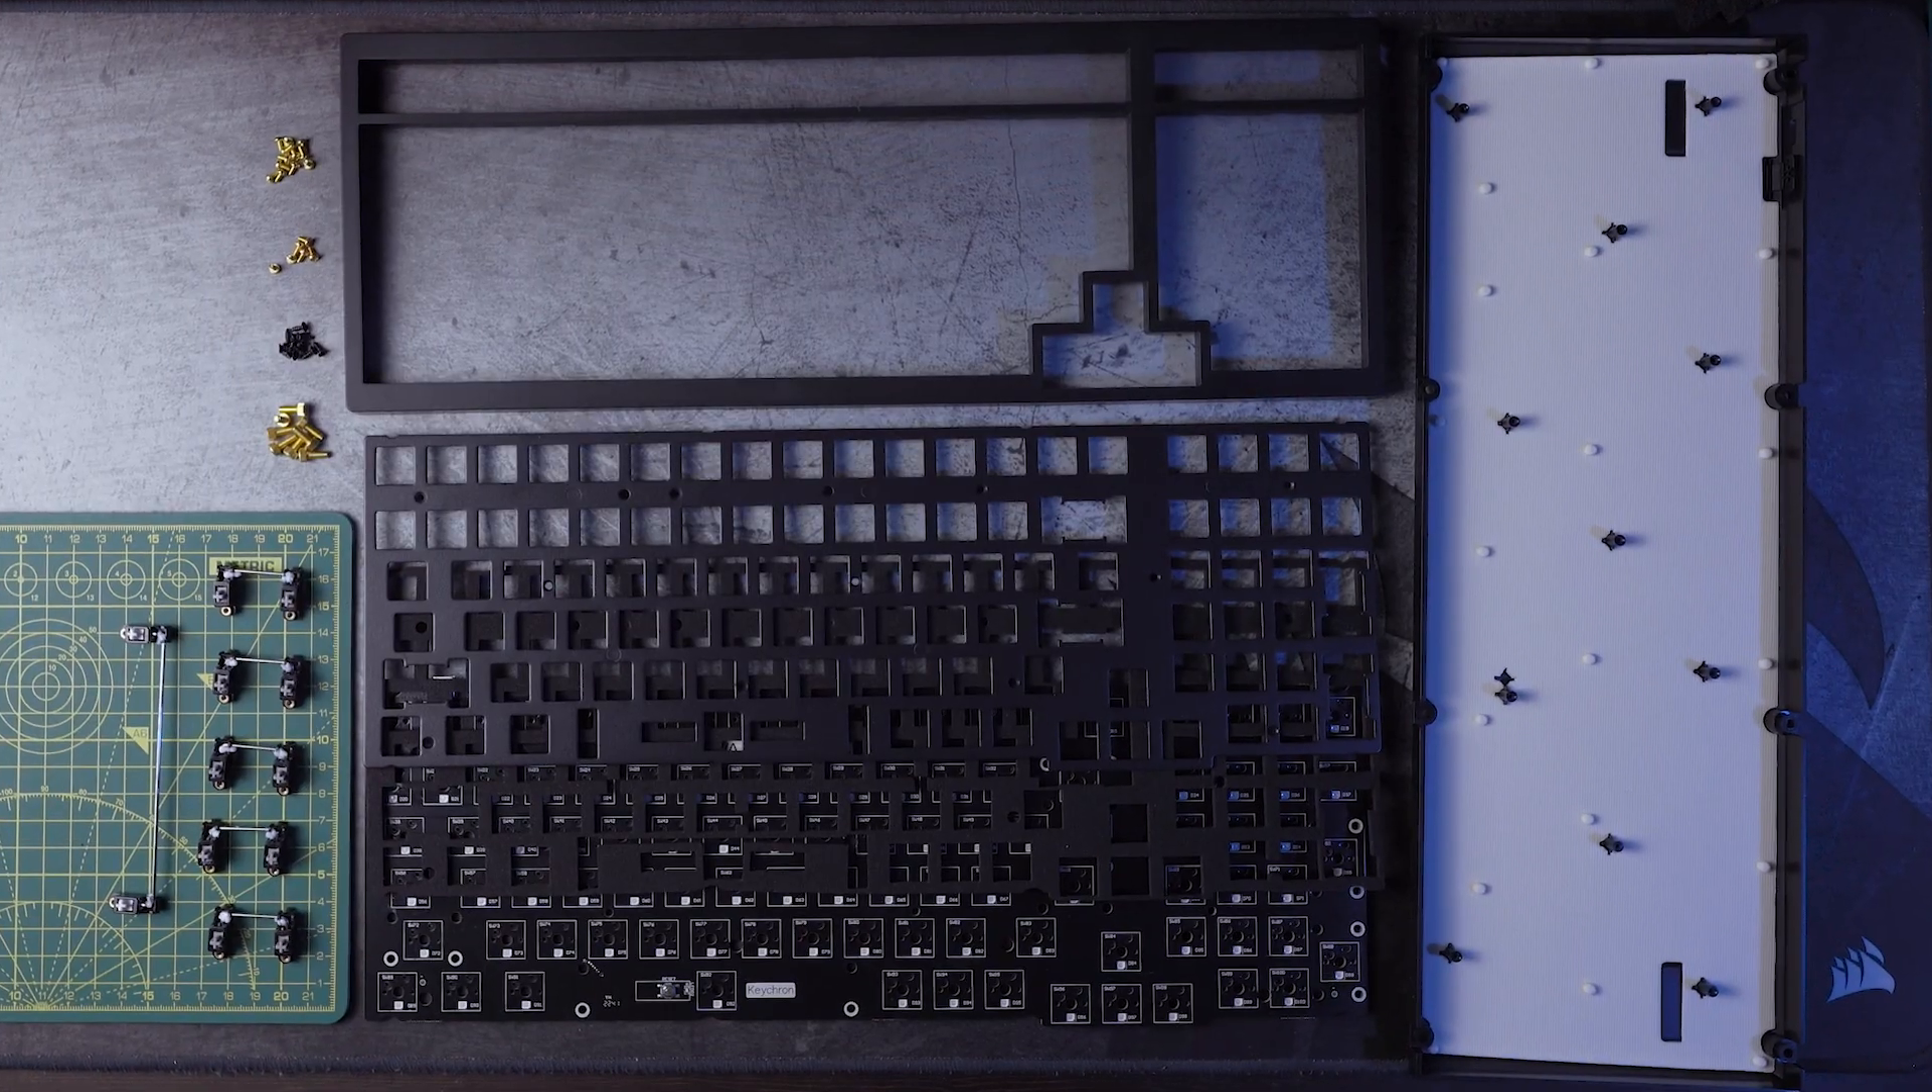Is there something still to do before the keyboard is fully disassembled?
No.